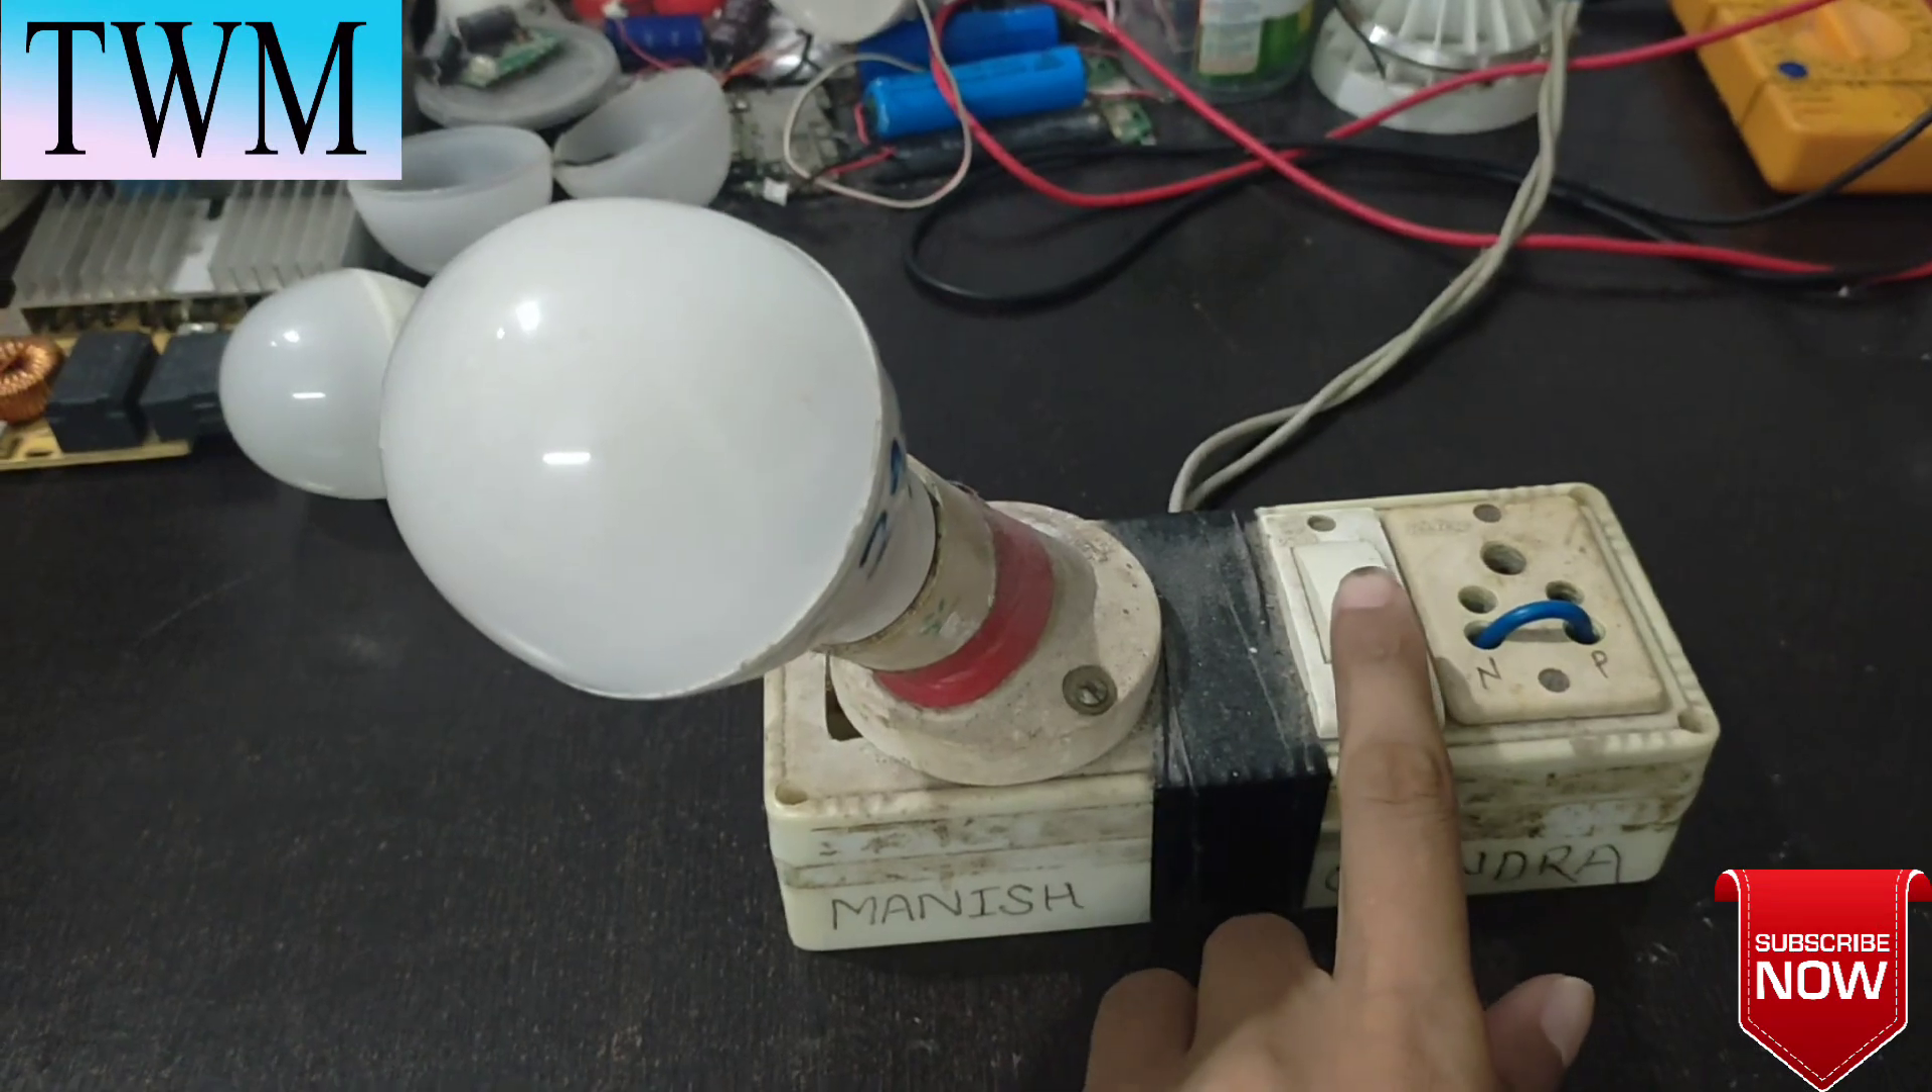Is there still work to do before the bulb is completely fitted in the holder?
No.